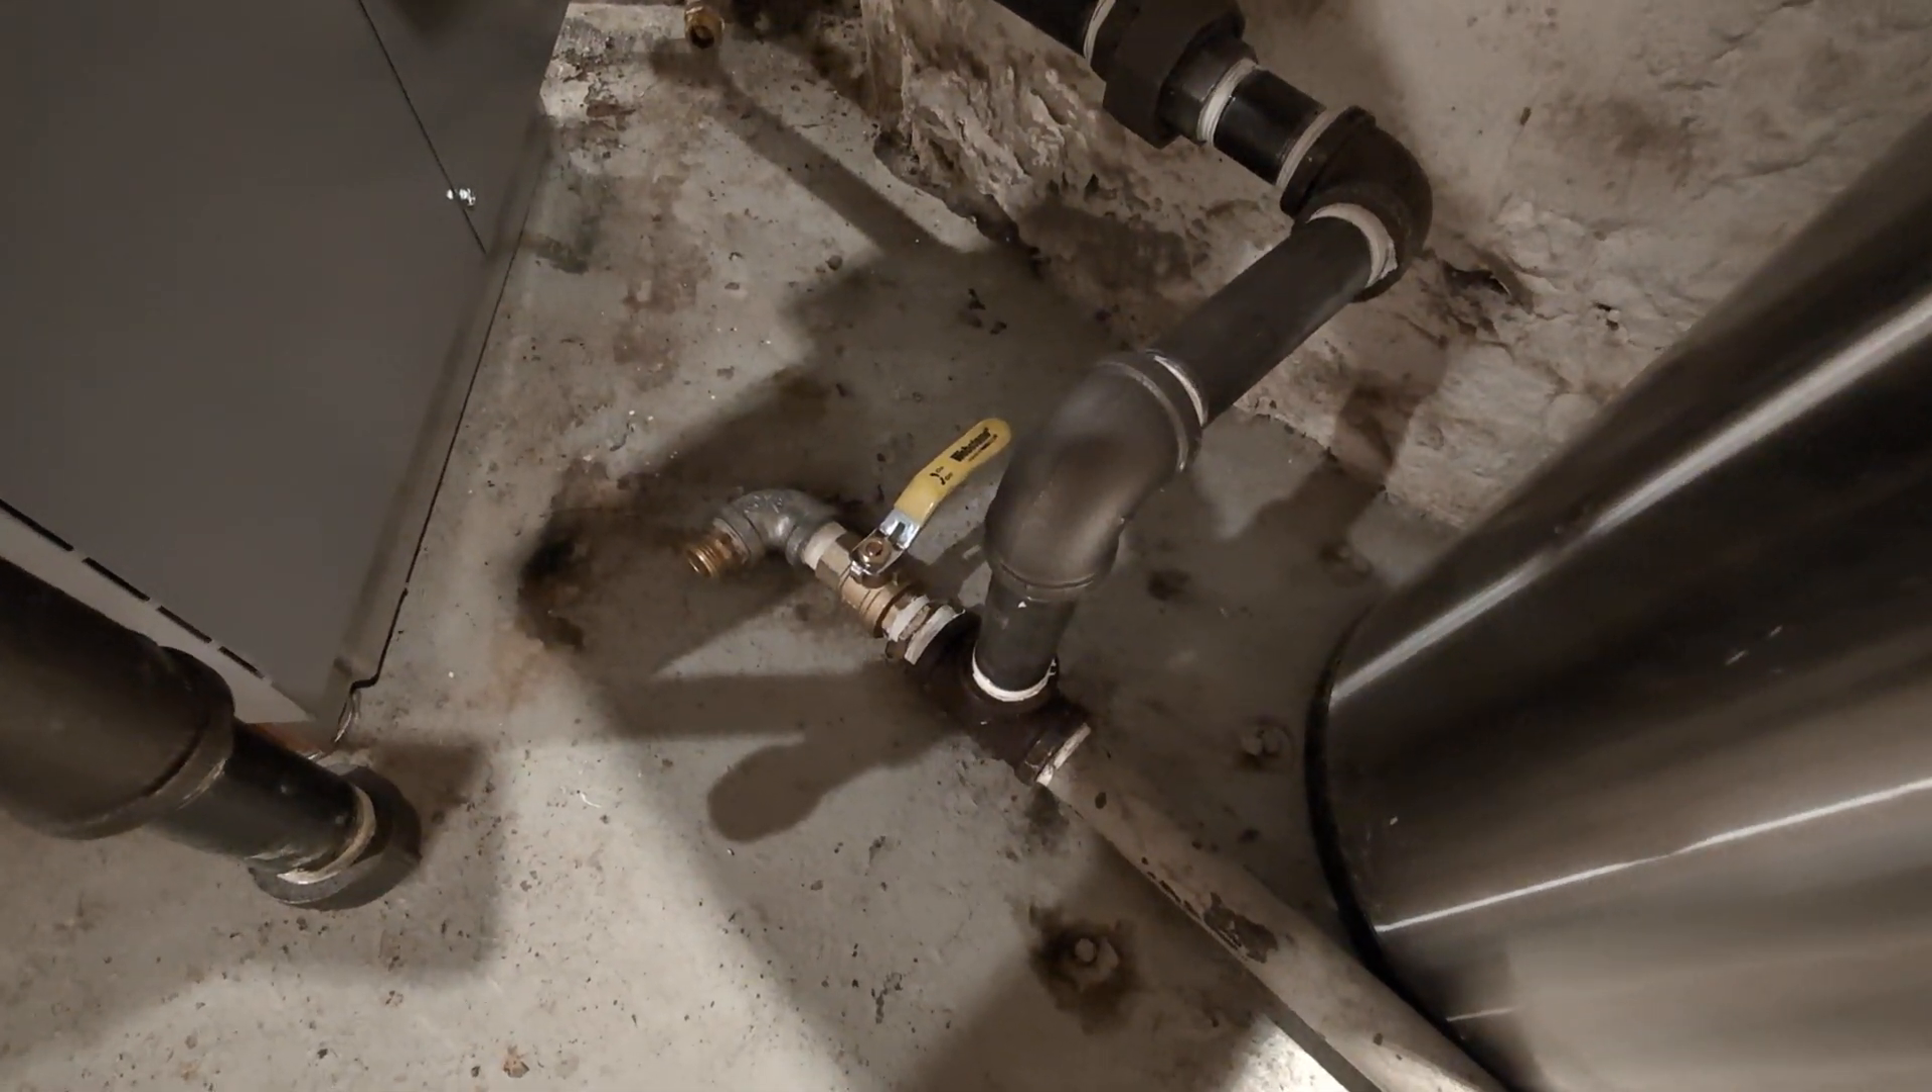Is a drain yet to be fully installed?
No.